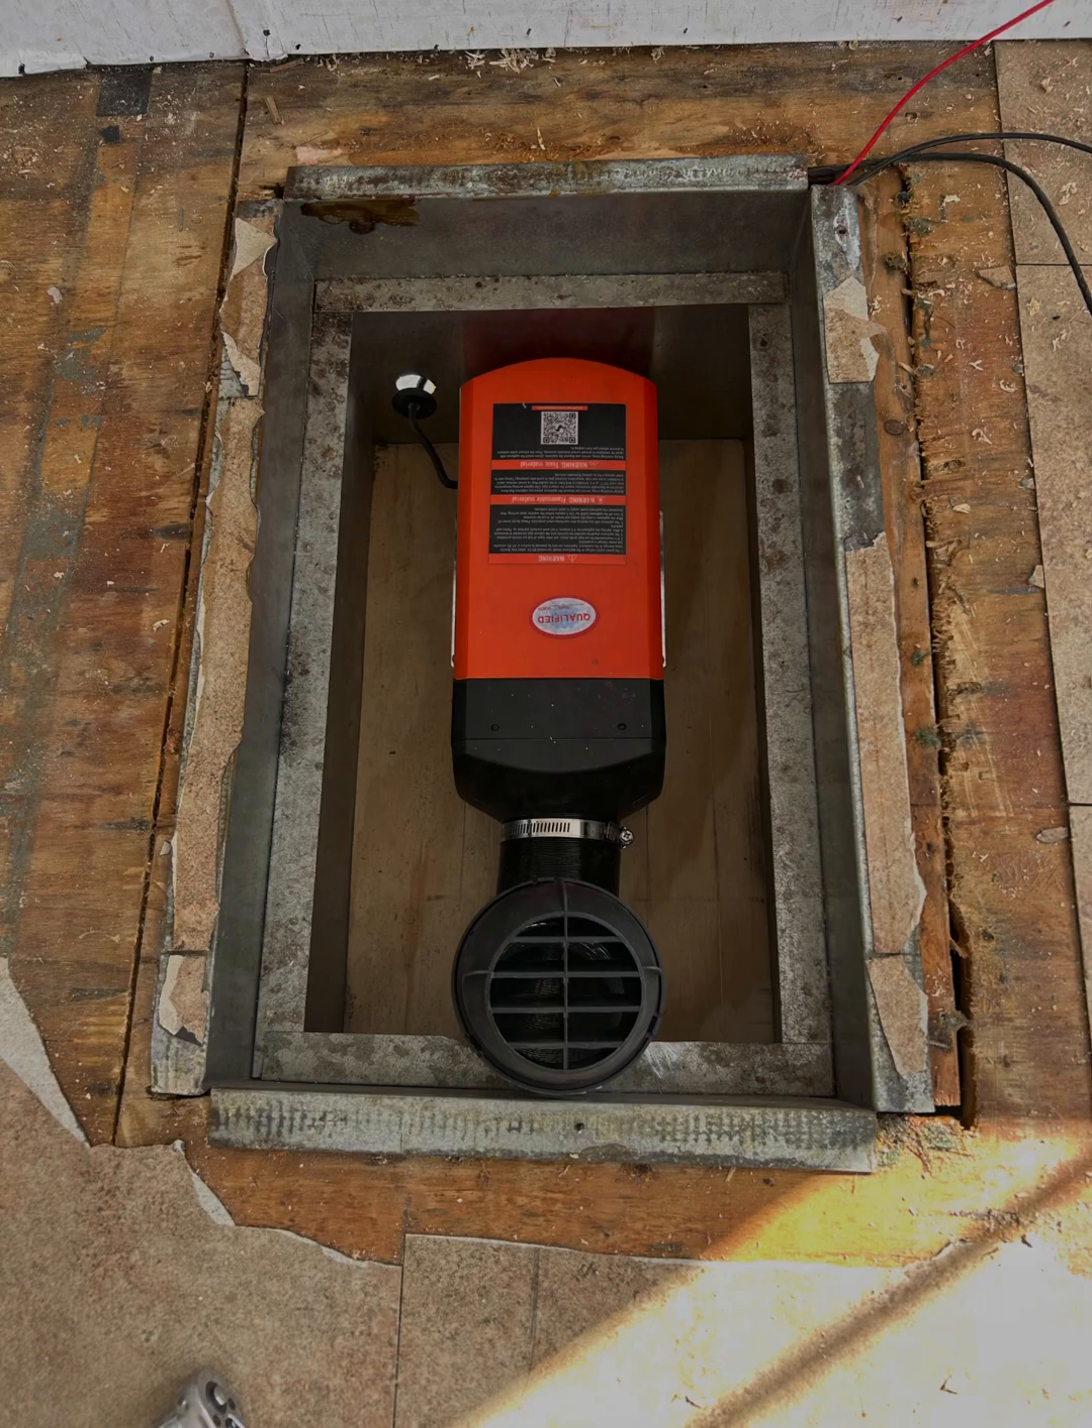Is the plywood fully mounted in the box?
Yes.